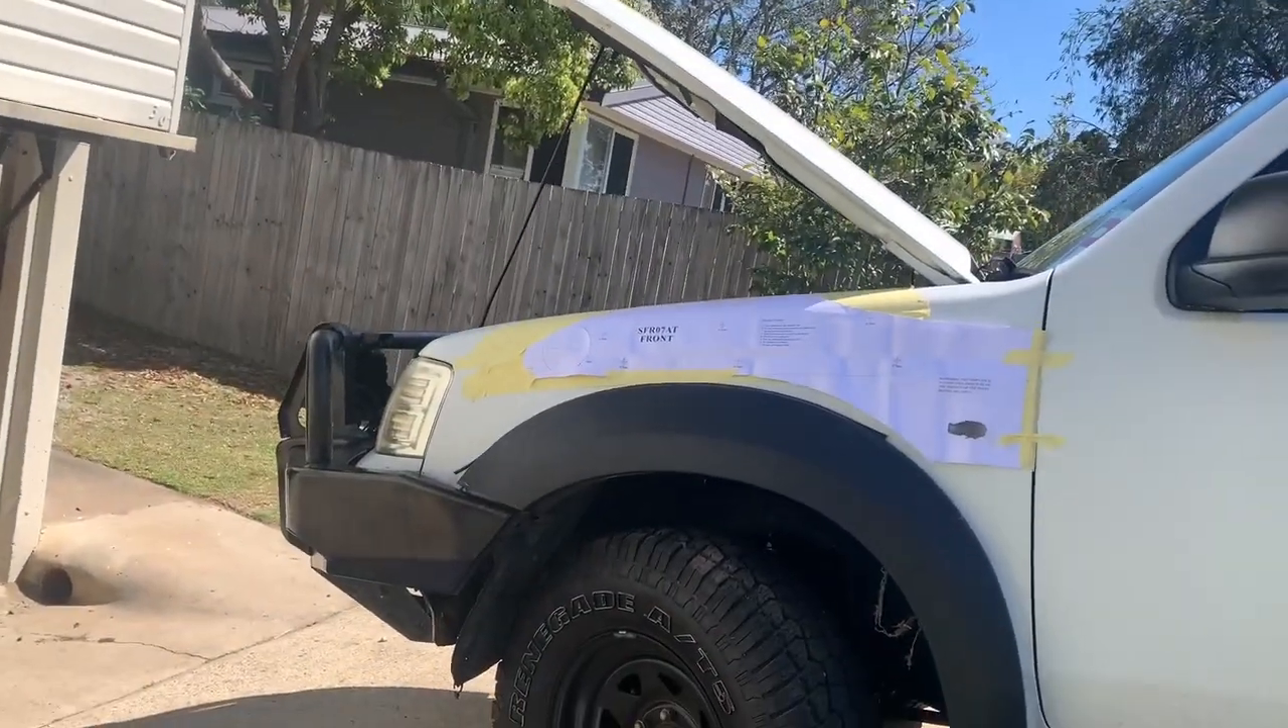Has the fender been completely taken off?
No.